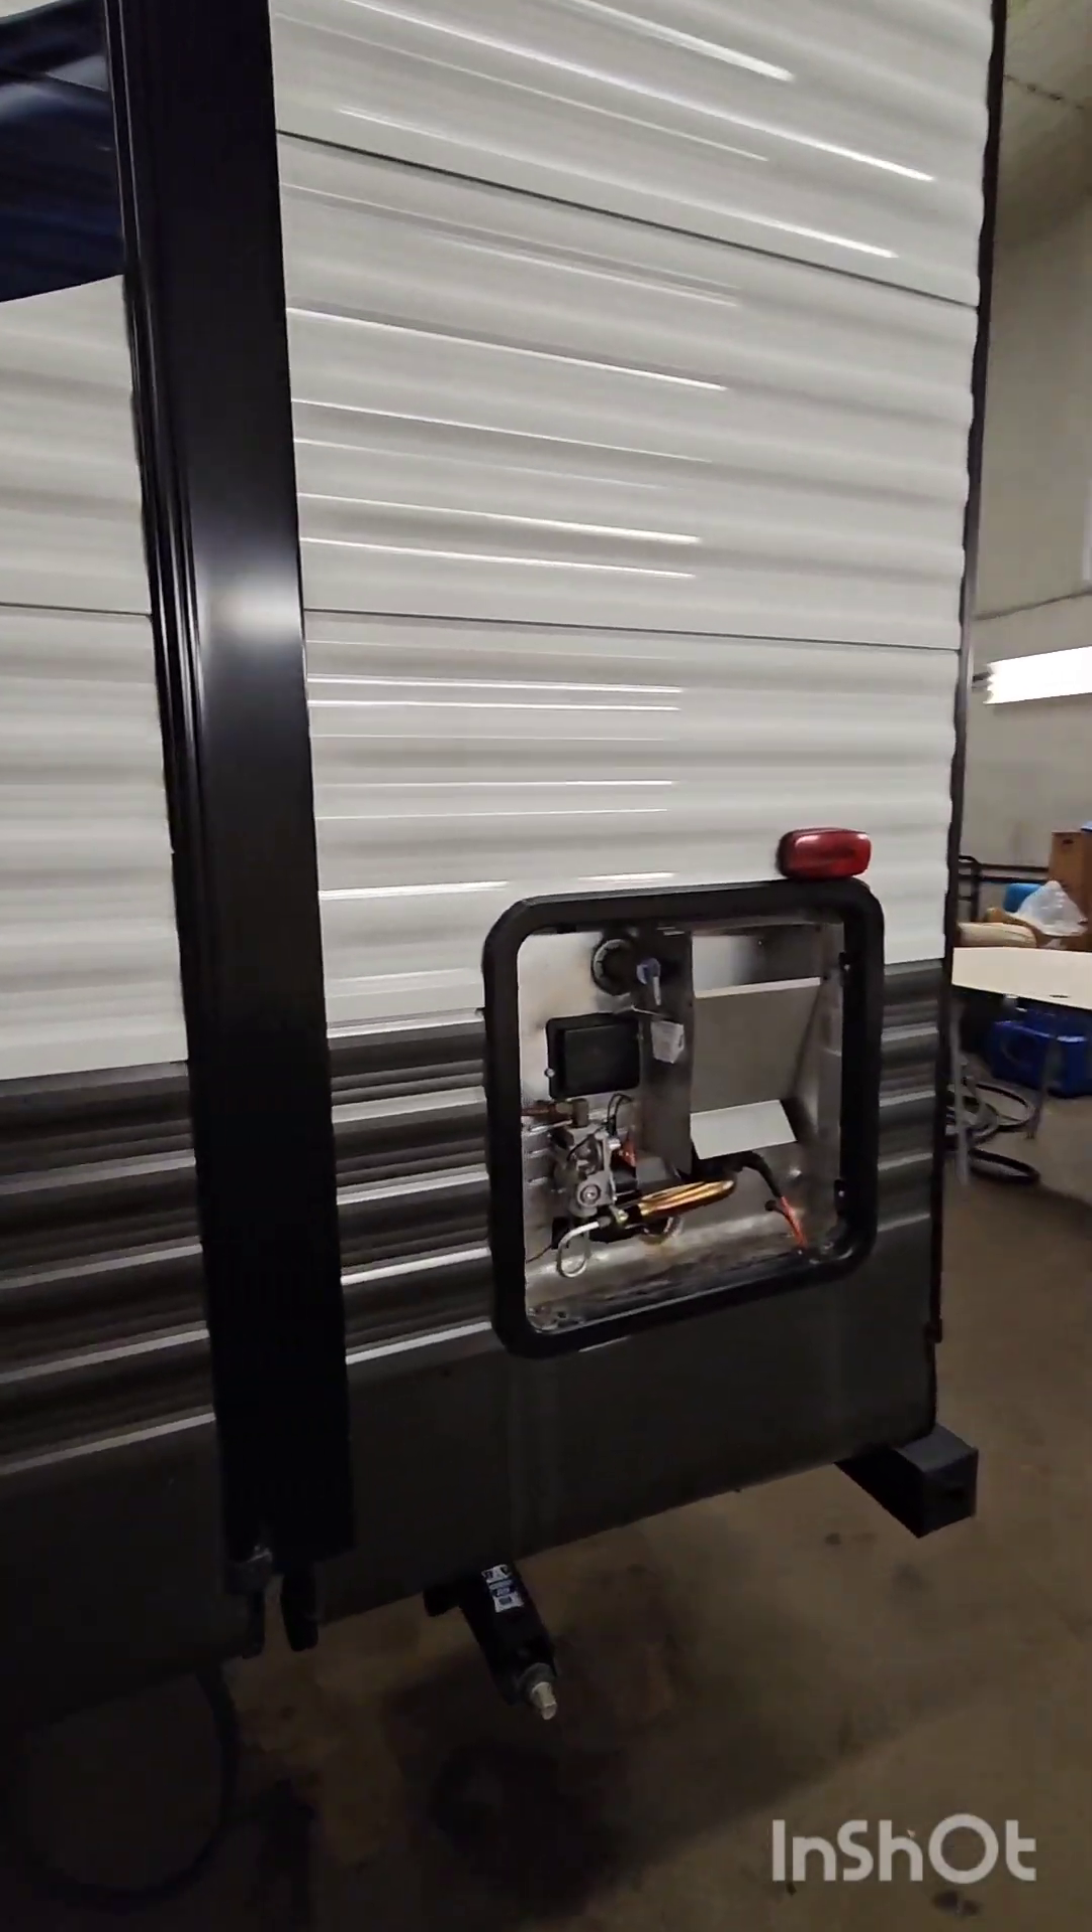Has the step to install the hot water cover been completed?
No.